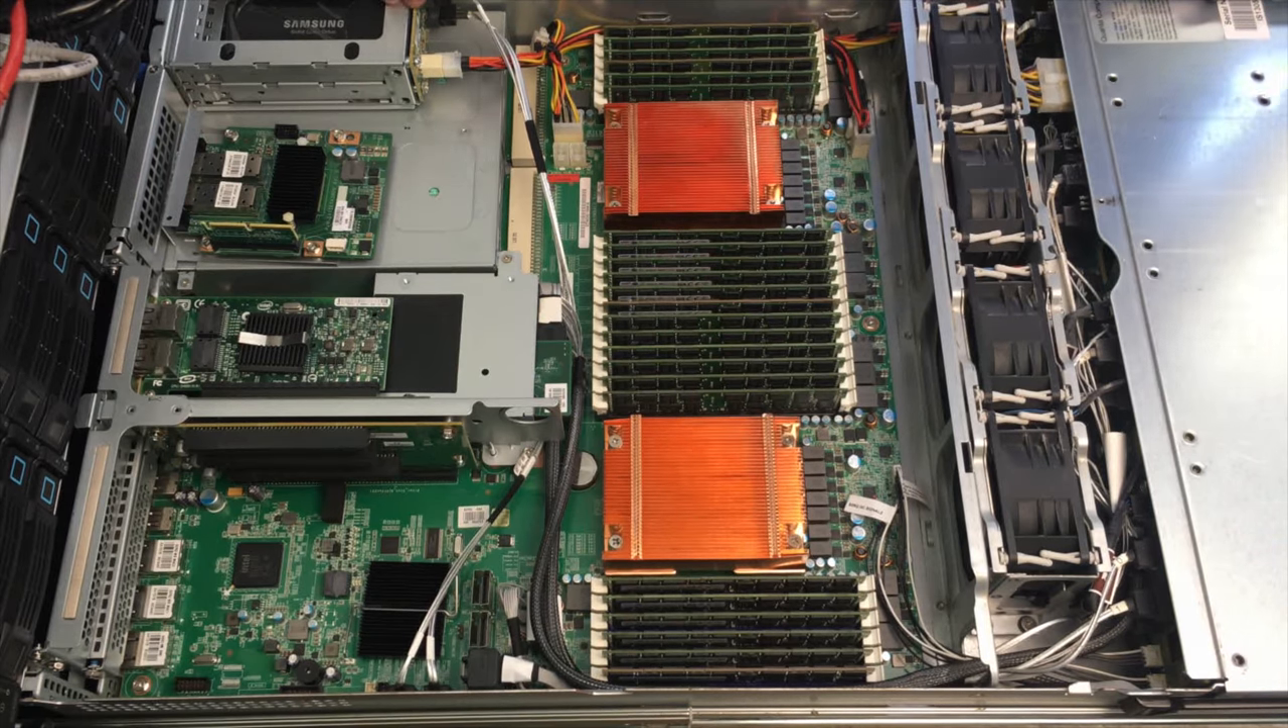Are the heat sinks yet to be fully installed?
No.